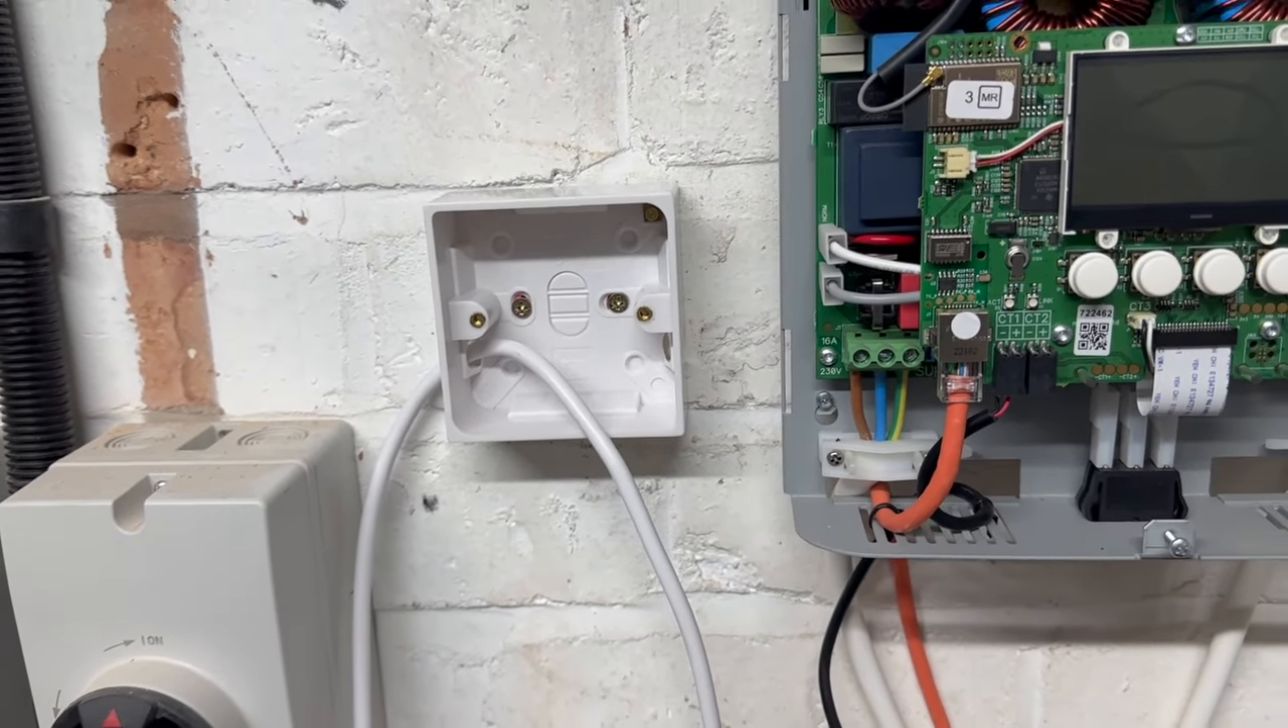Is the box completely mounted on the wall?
Yes.